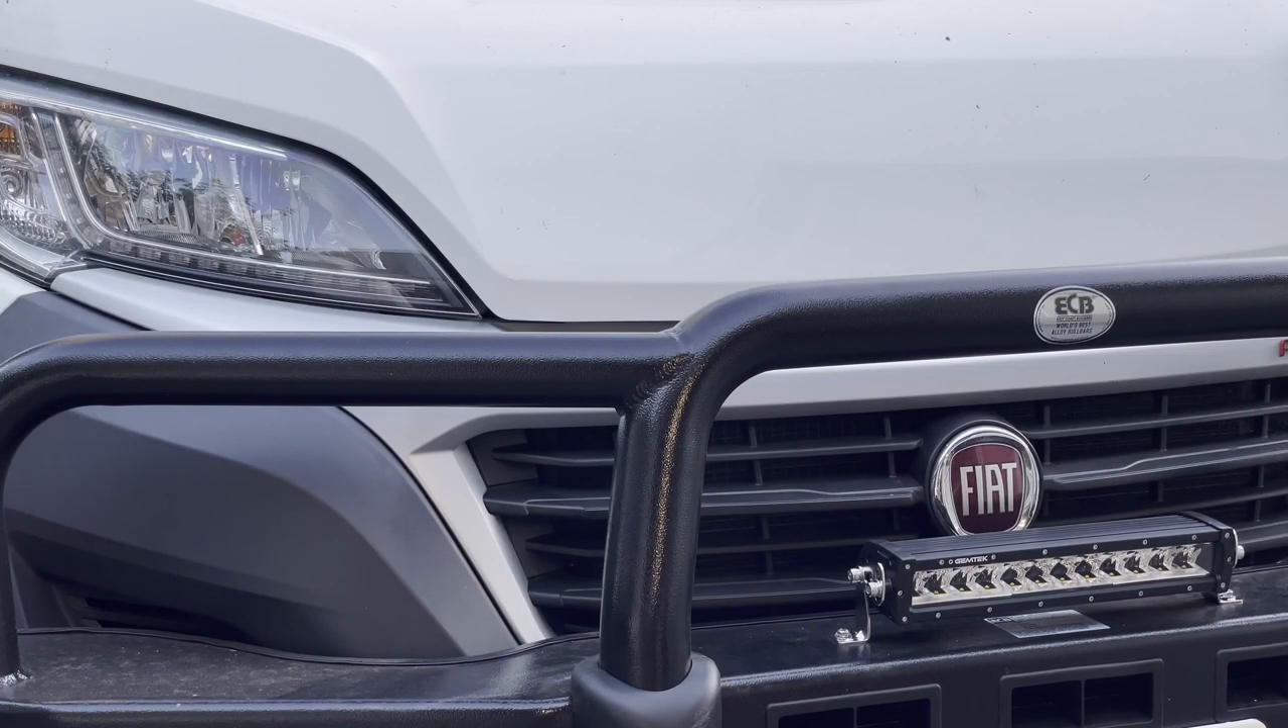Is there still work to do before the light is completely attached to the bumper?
No.